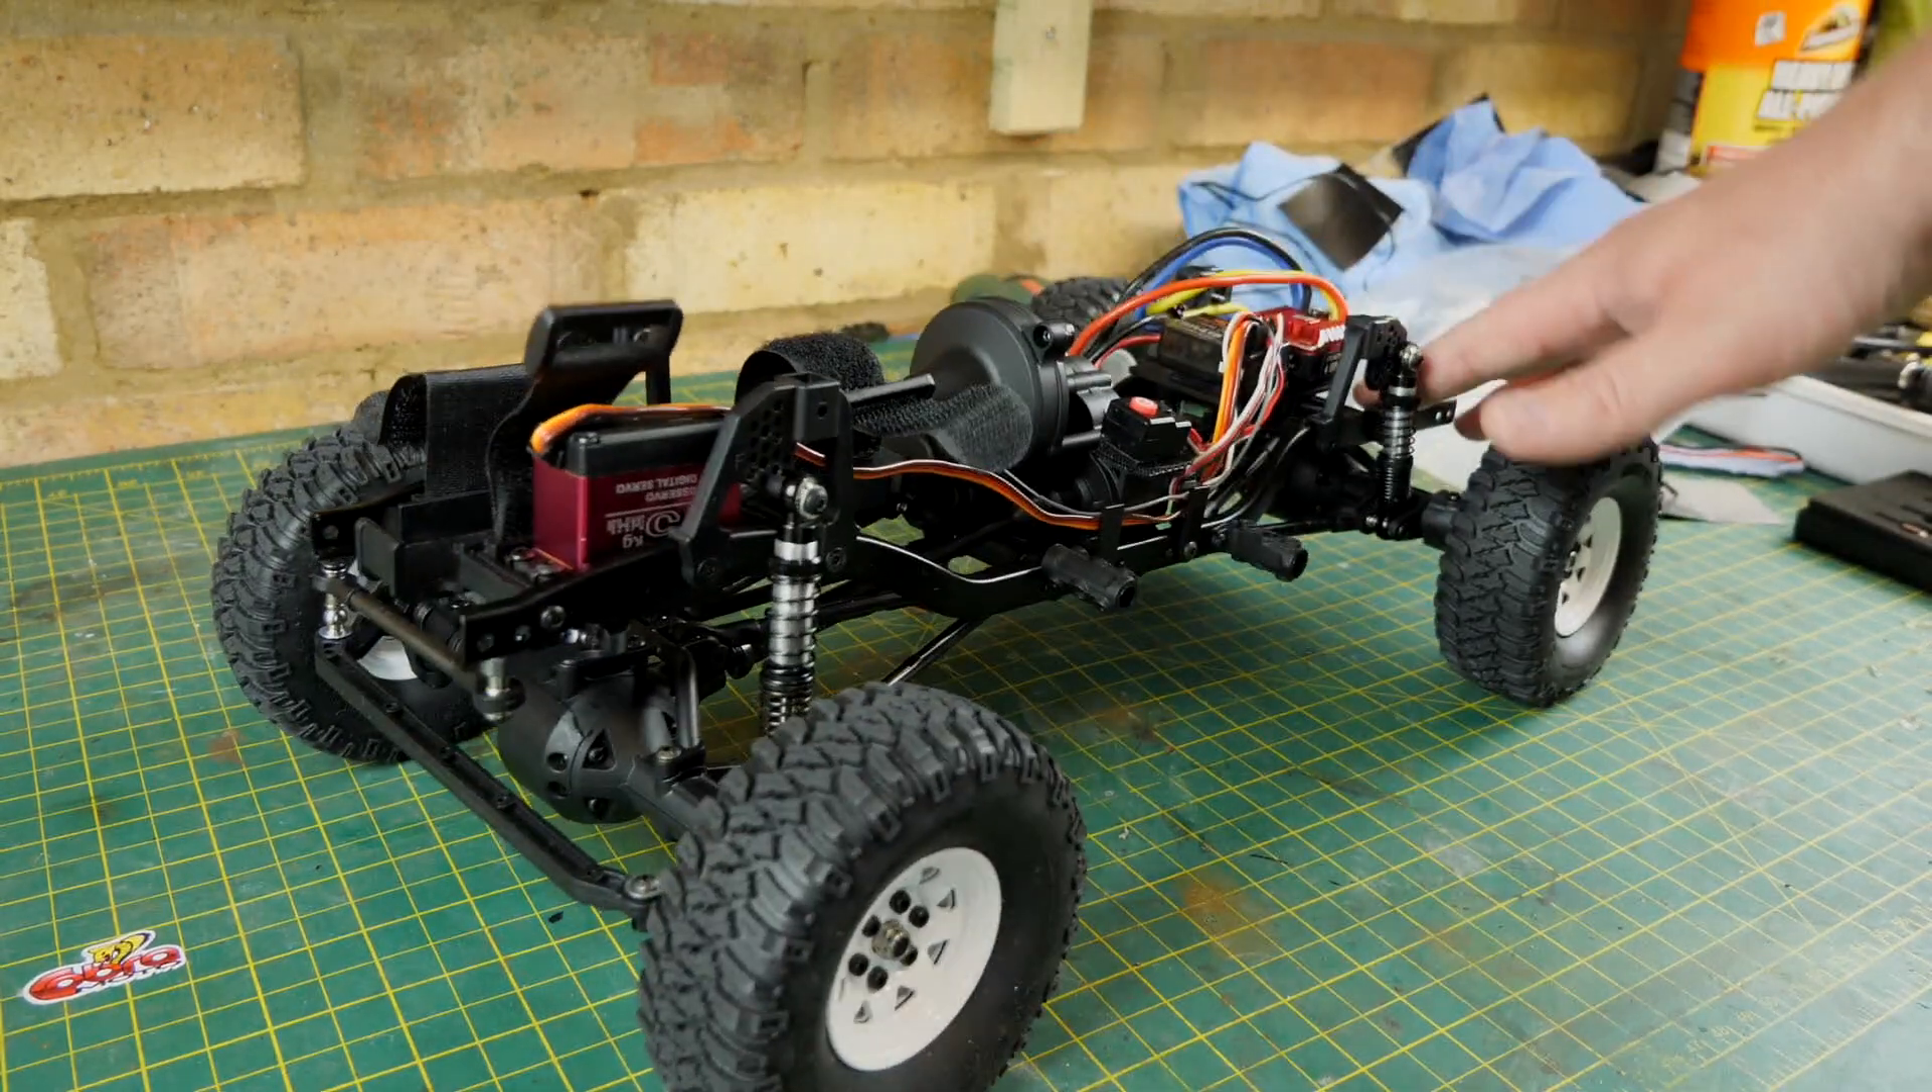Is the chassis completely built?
Yes.